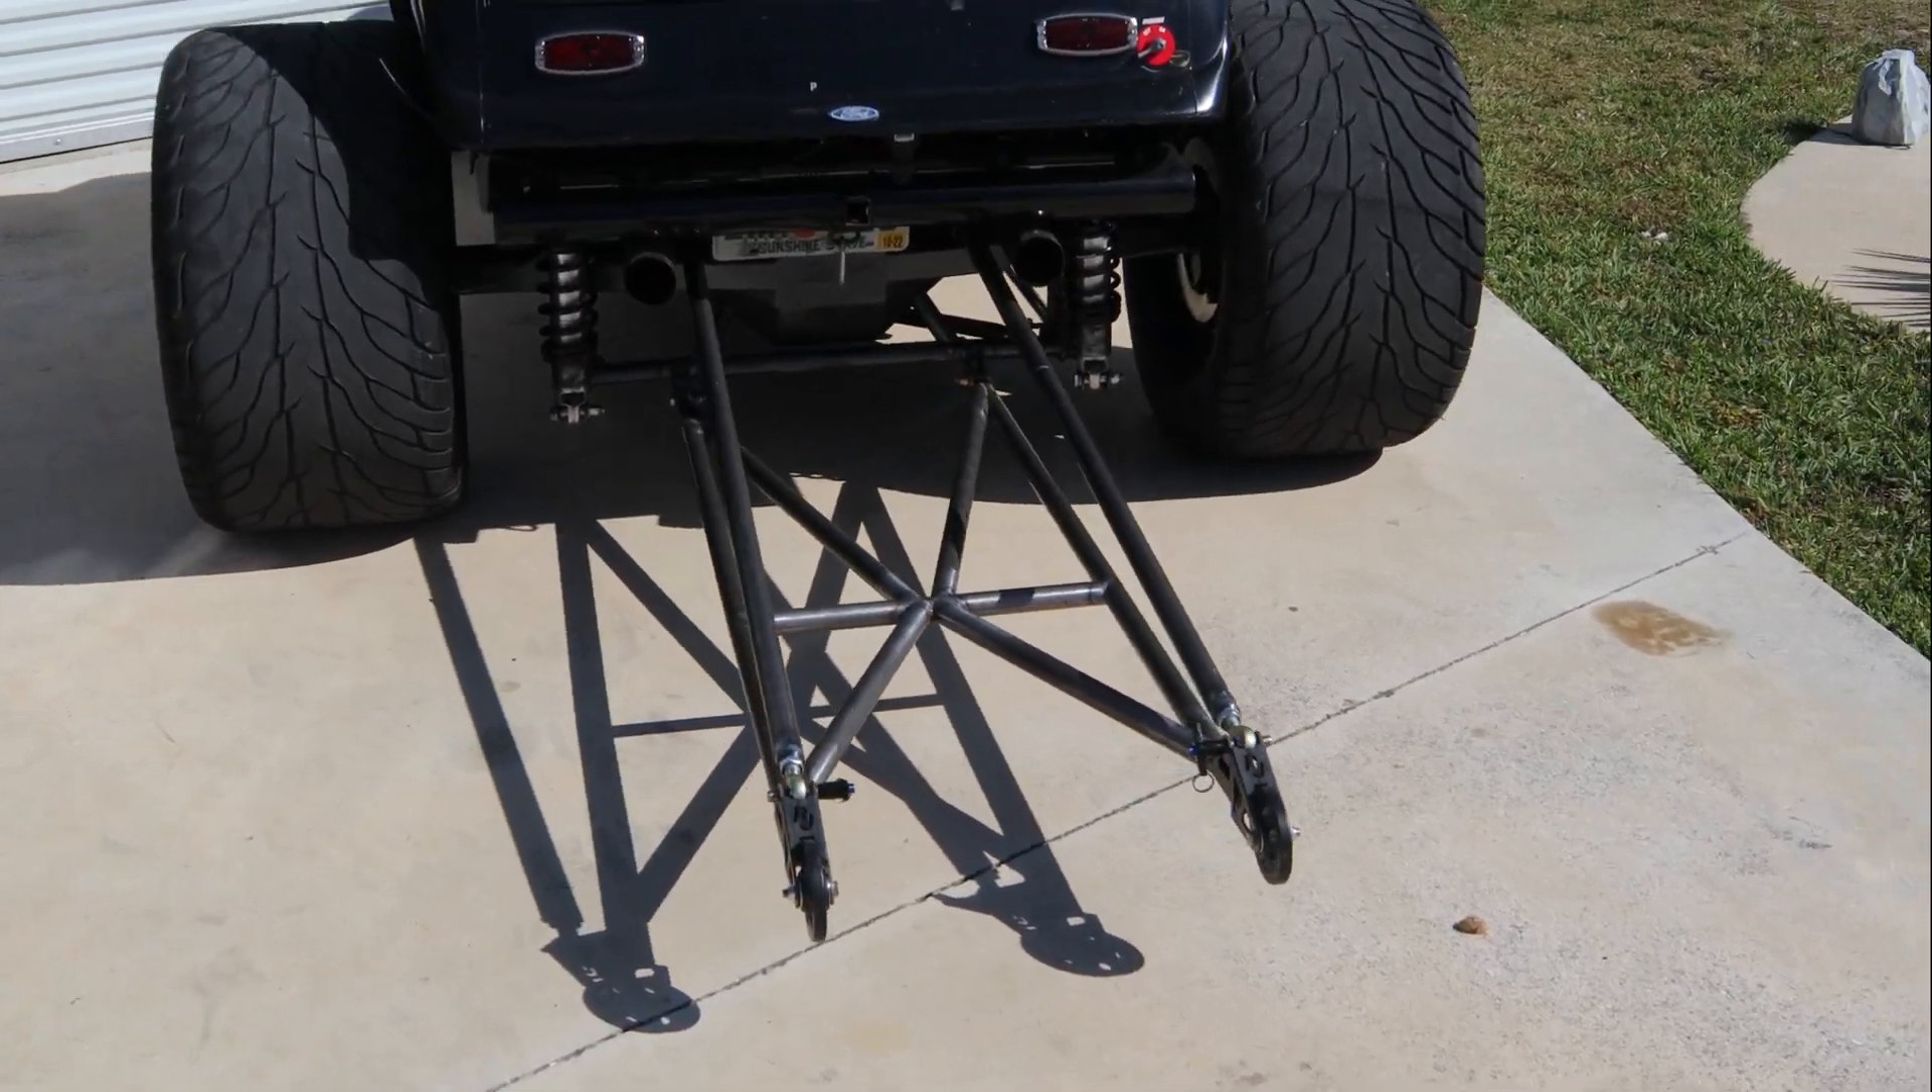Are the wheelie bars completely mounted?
Yes.